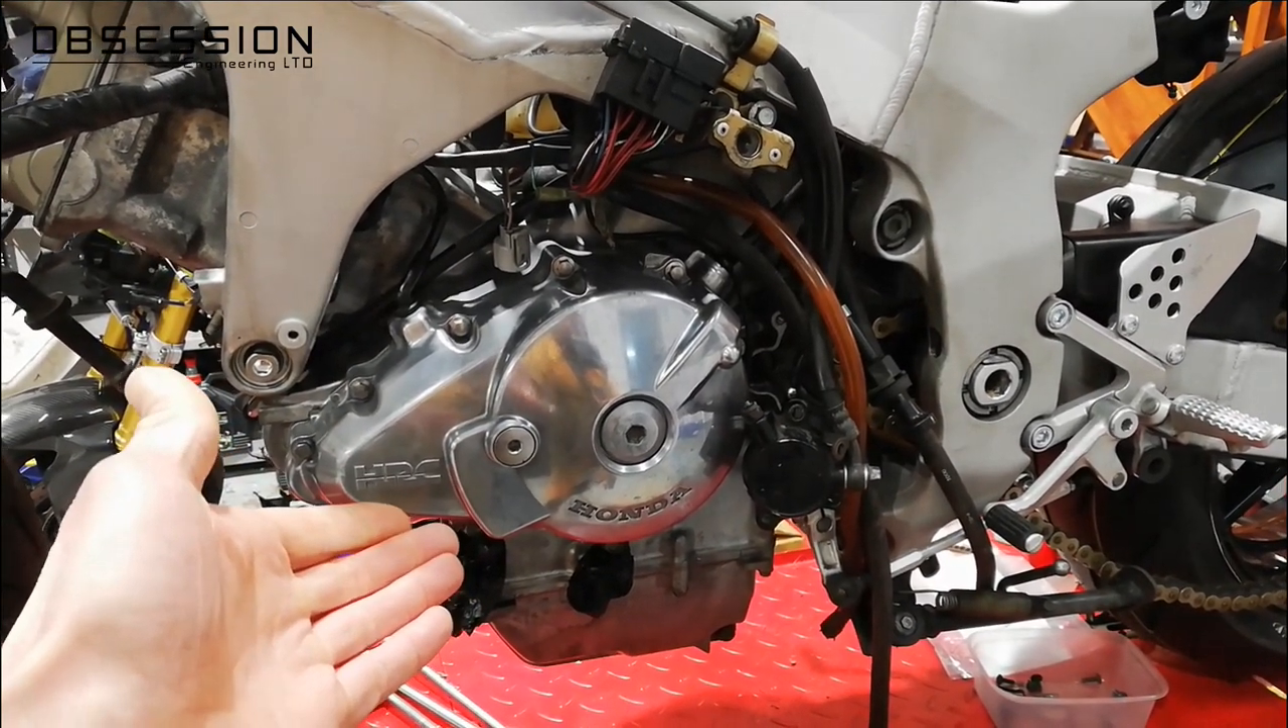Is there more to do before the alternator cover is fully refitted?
No.